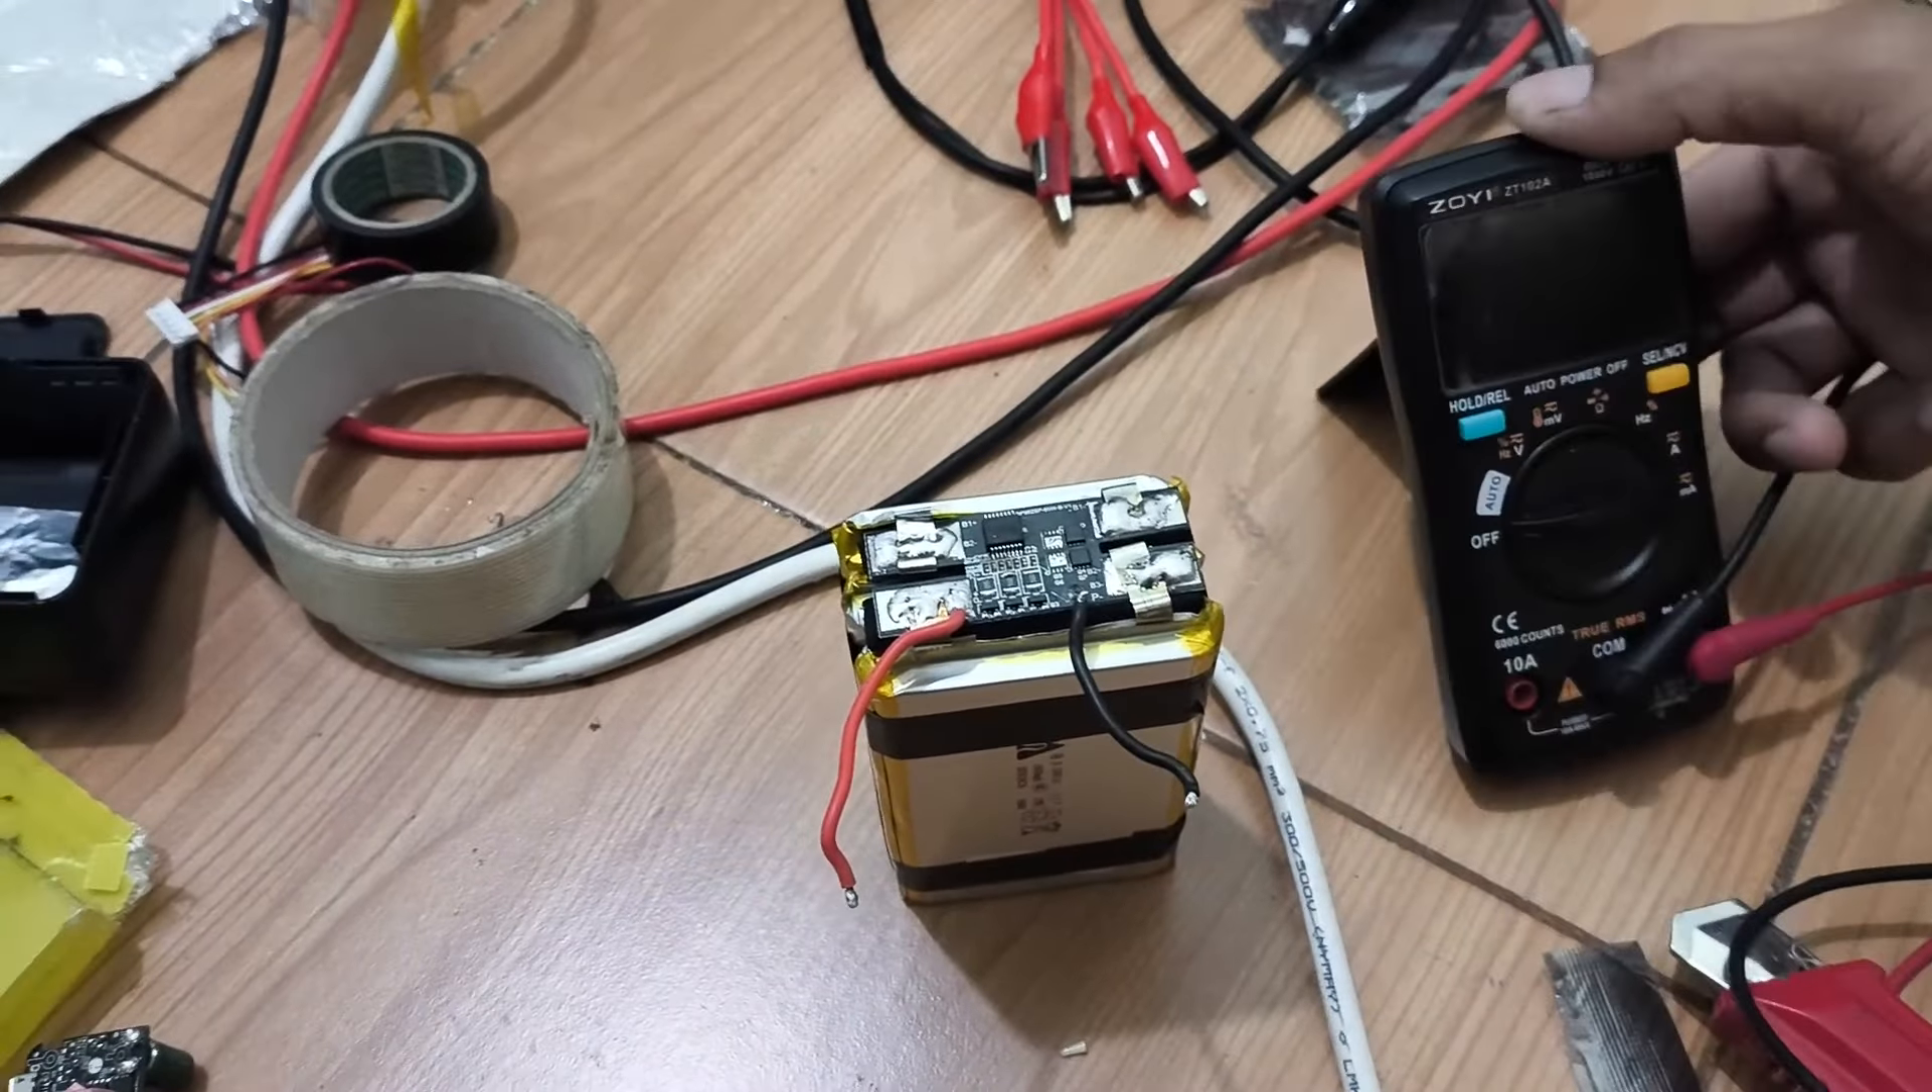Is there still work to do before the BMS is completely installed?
No.